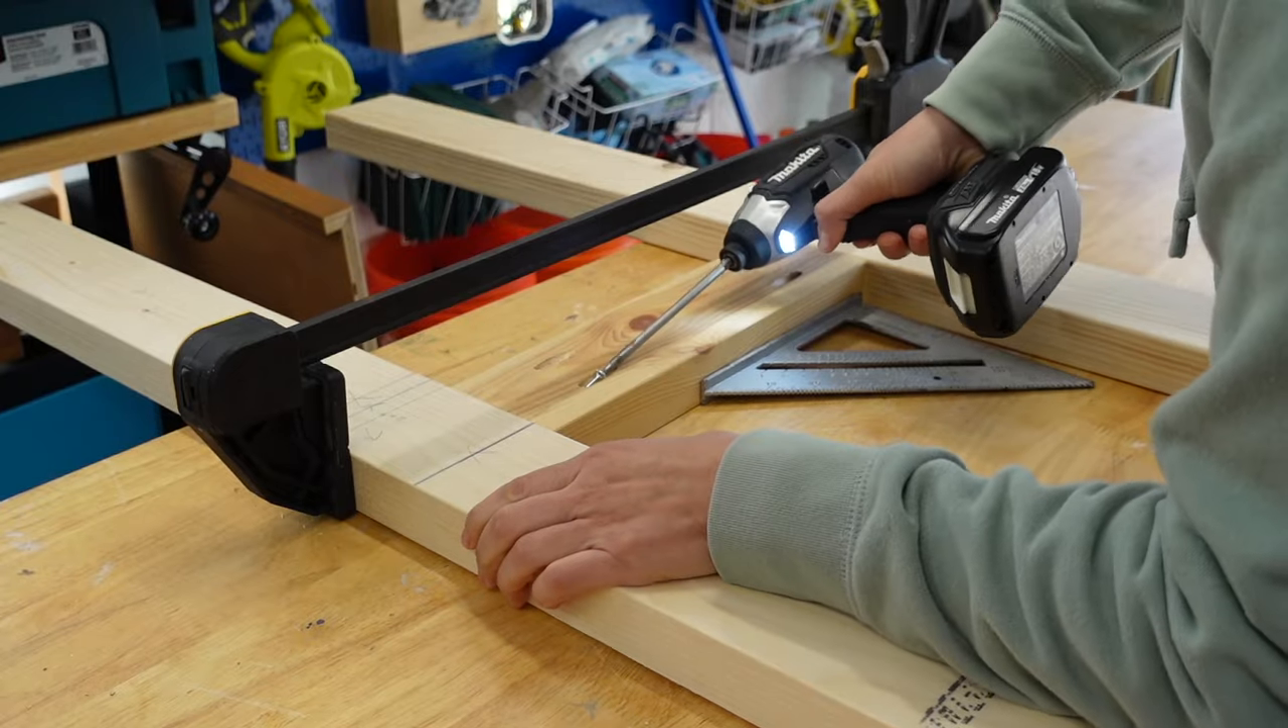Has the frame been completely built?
No.